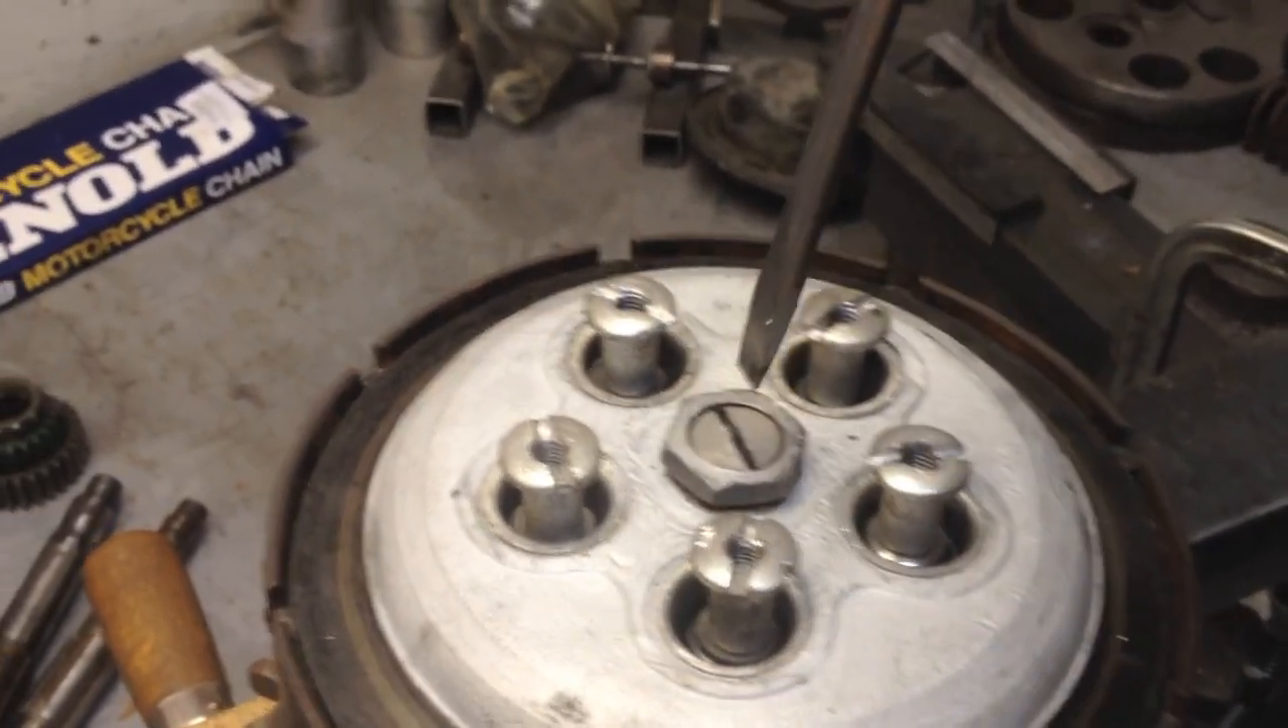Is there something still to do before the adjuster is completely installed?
No.